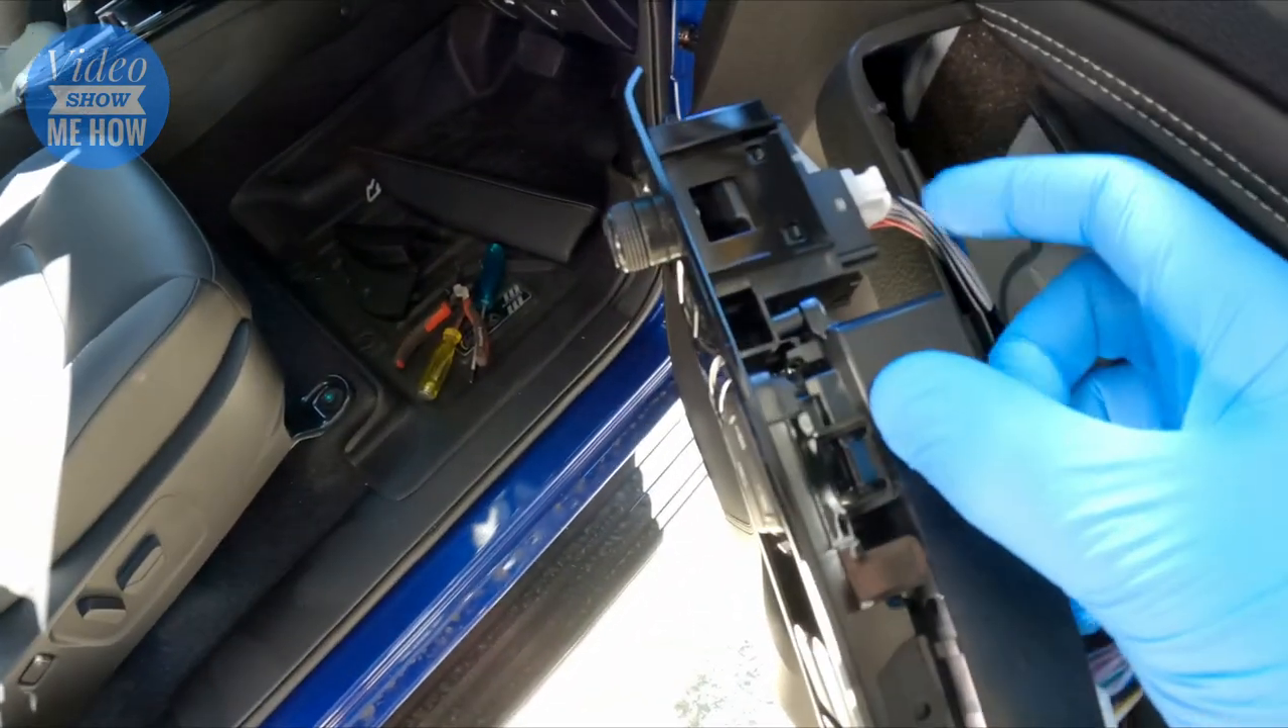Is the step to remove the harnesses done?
No.